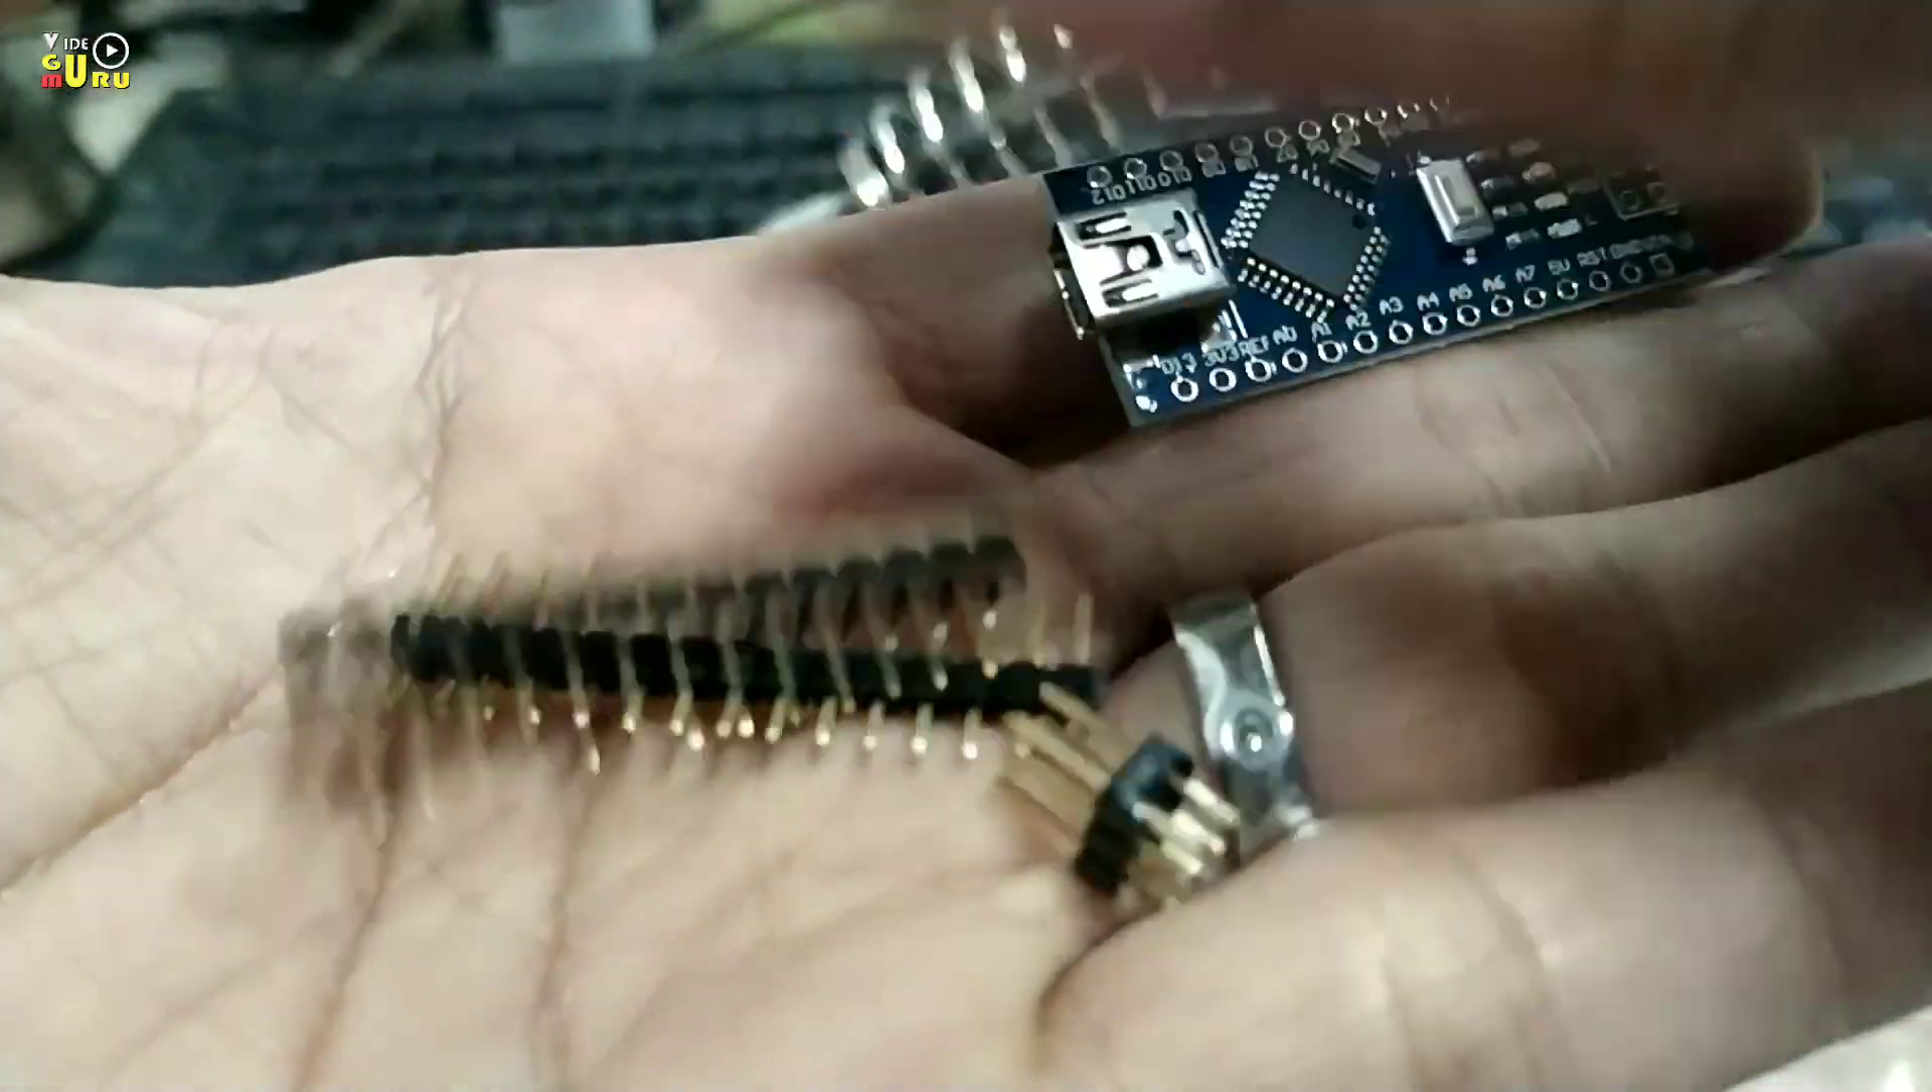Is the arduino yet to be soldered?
Yes.